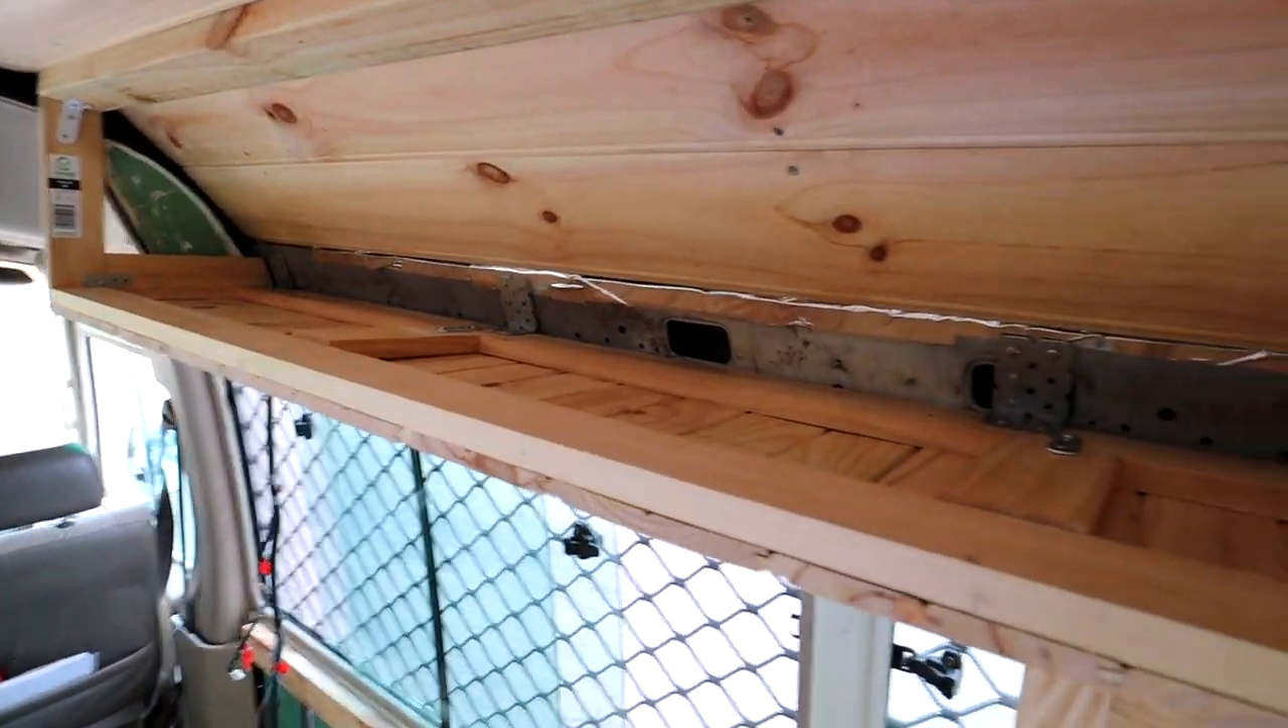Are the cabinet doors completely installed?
No.